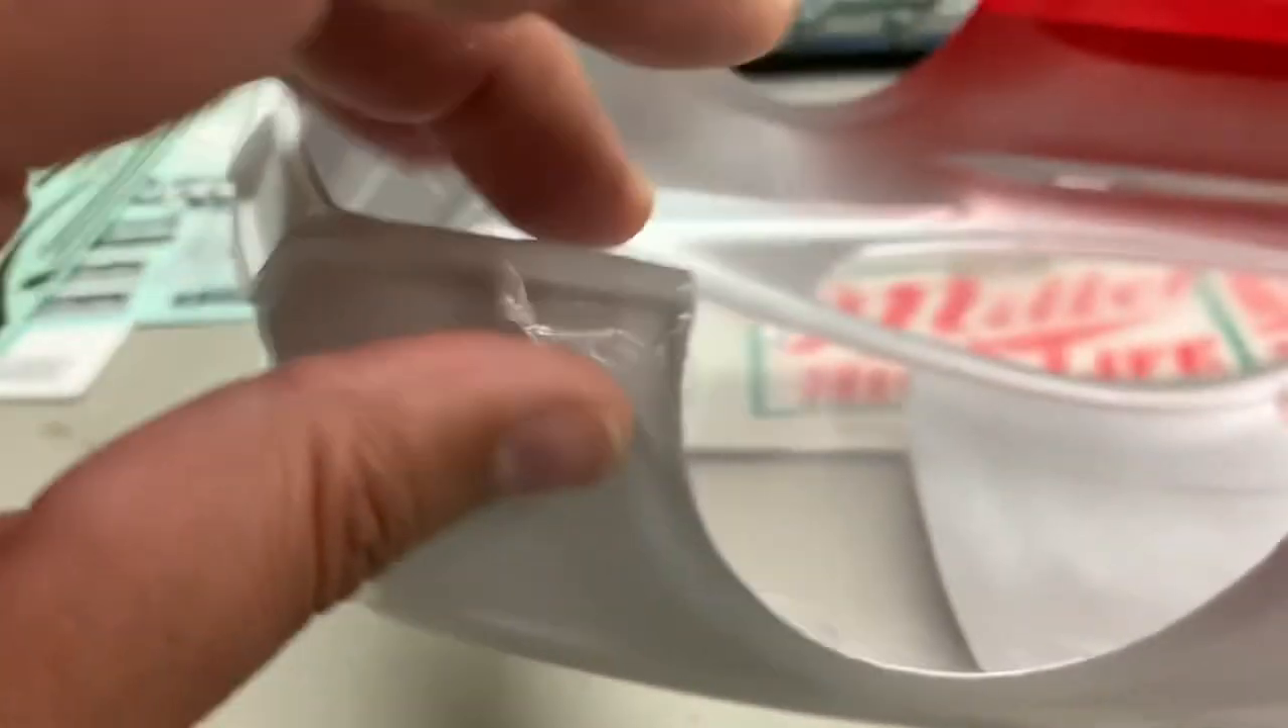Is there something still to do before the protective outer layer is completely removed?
Yes.